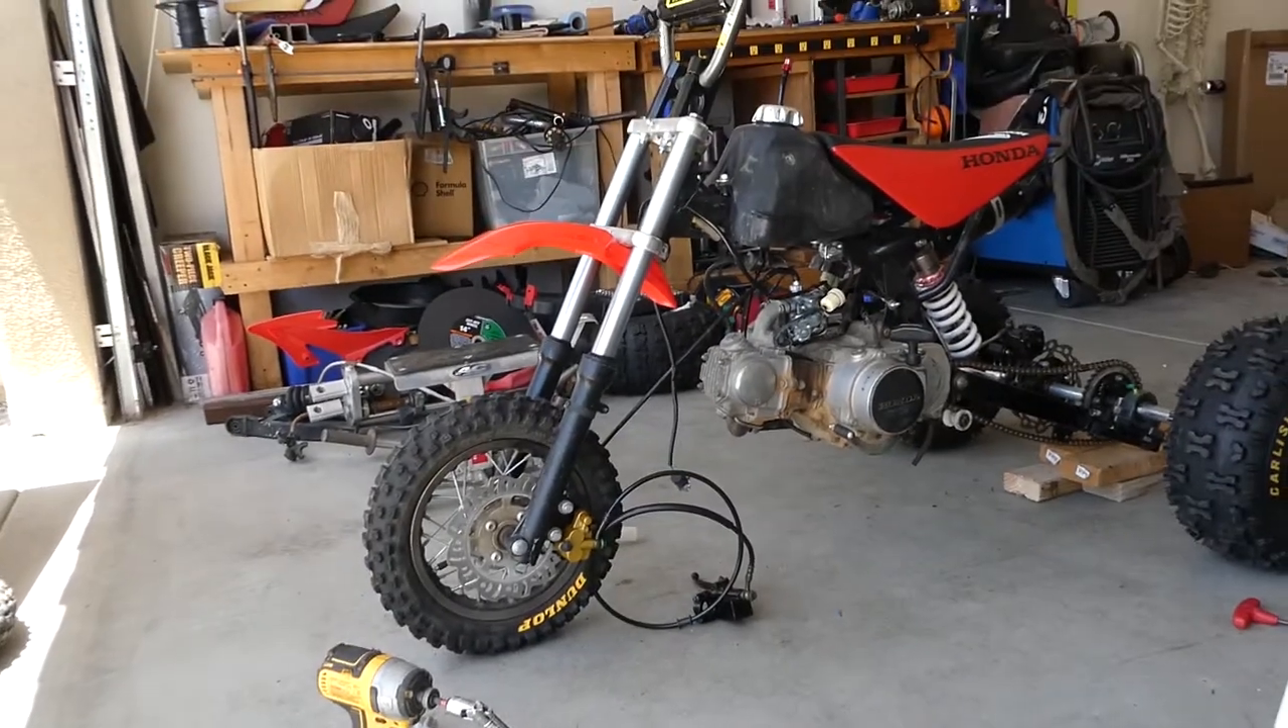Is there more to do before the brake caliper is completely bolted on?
No.